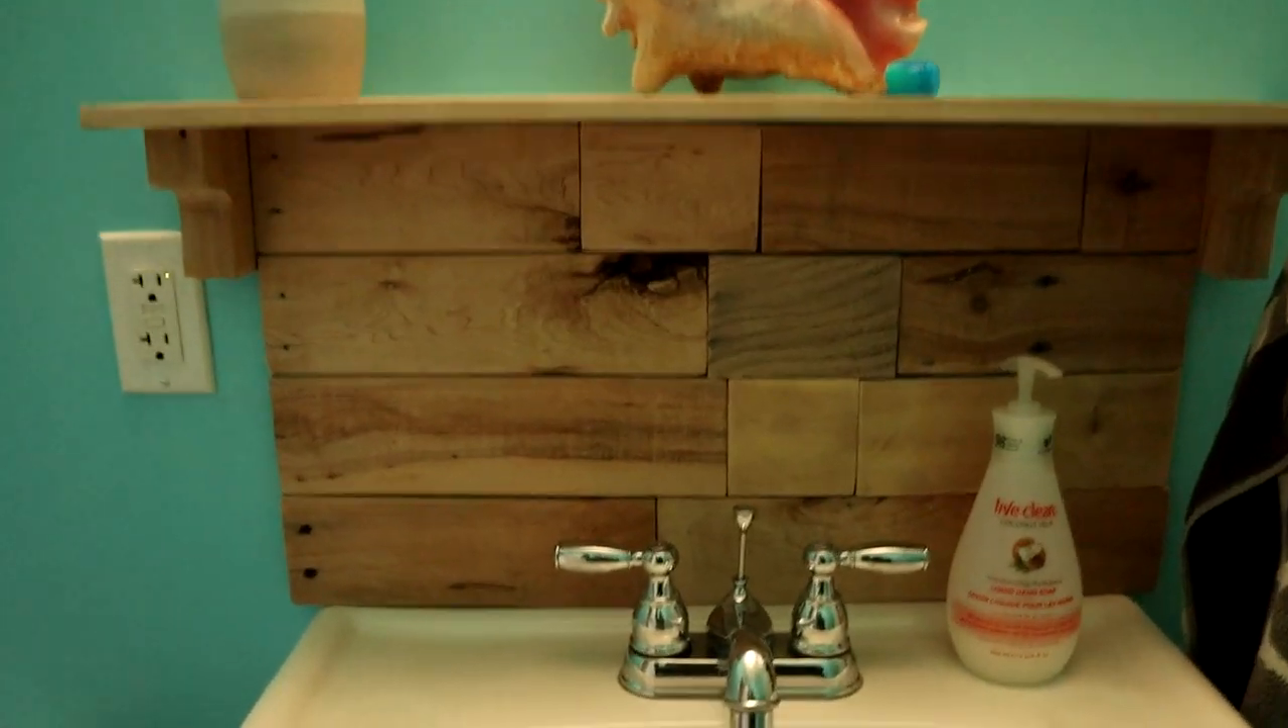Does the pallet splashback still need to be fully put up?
No.